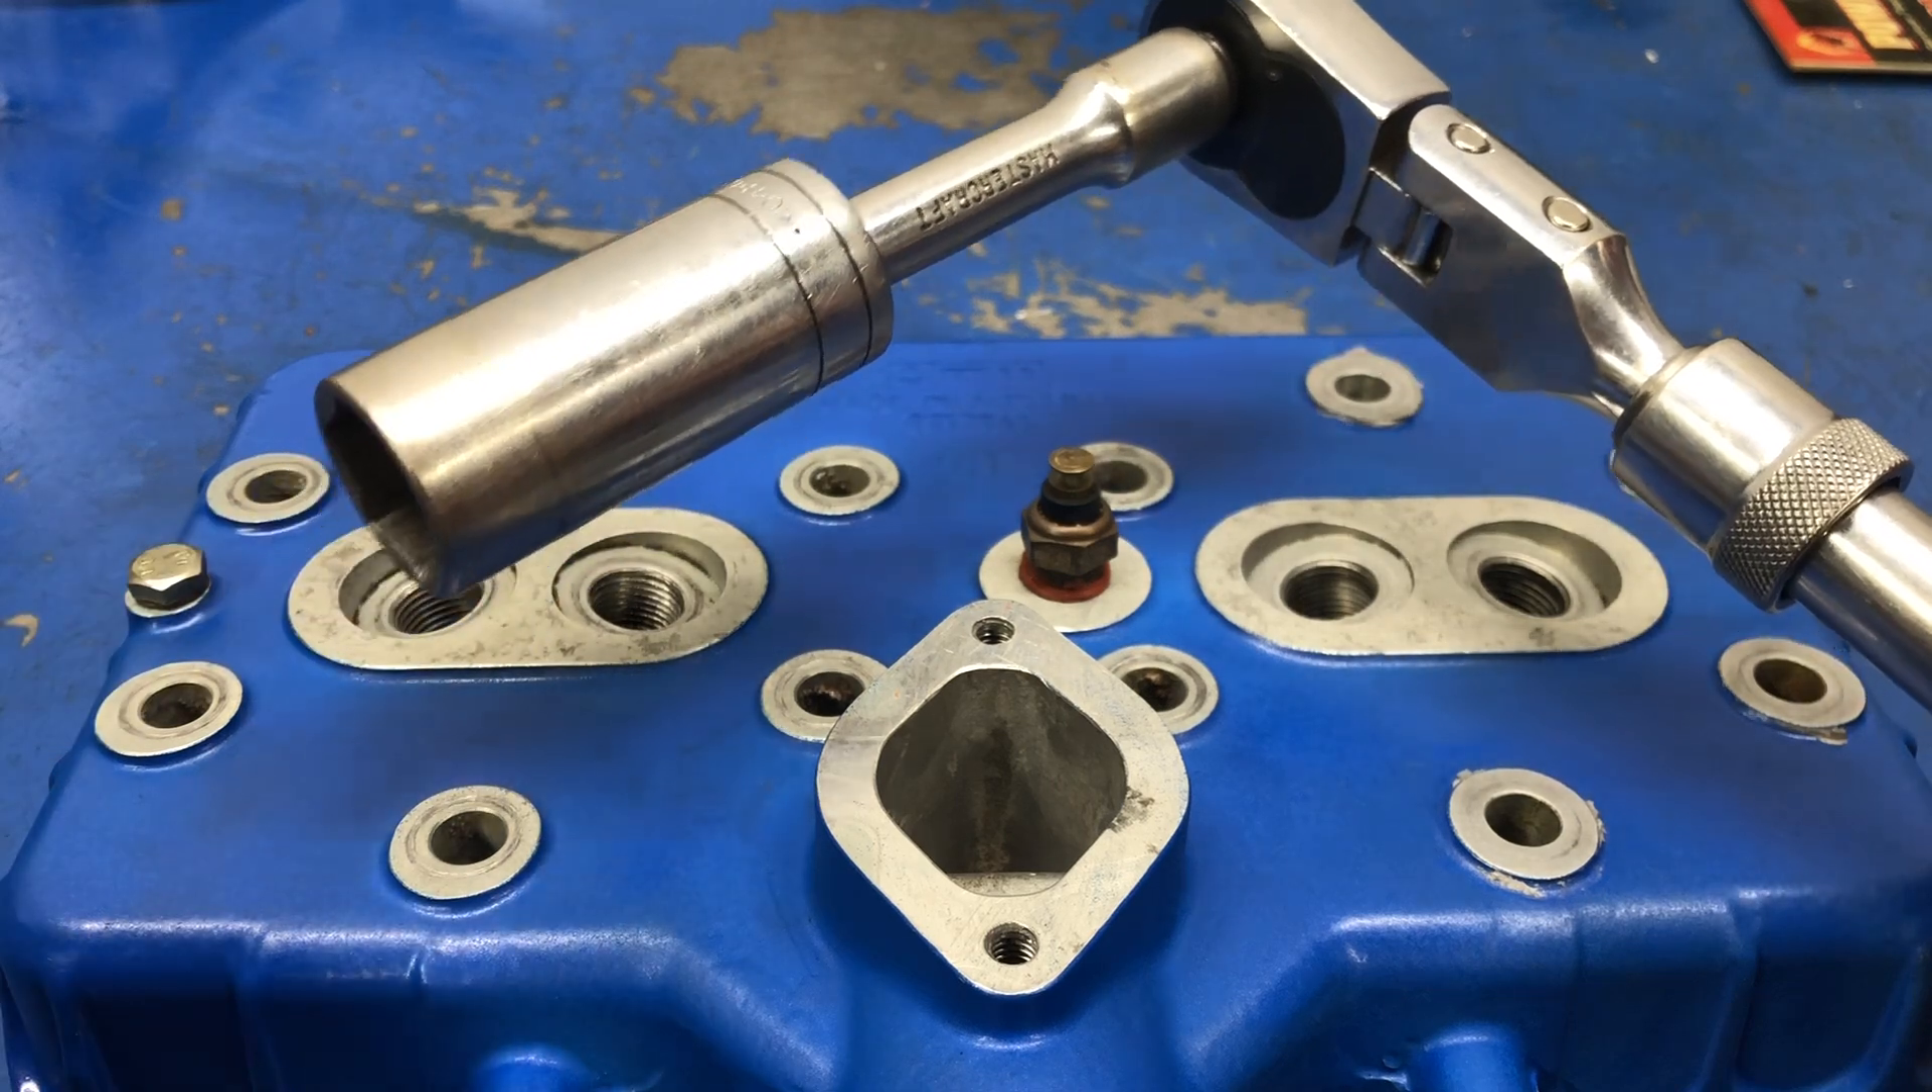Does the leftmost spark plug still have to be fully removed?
No.